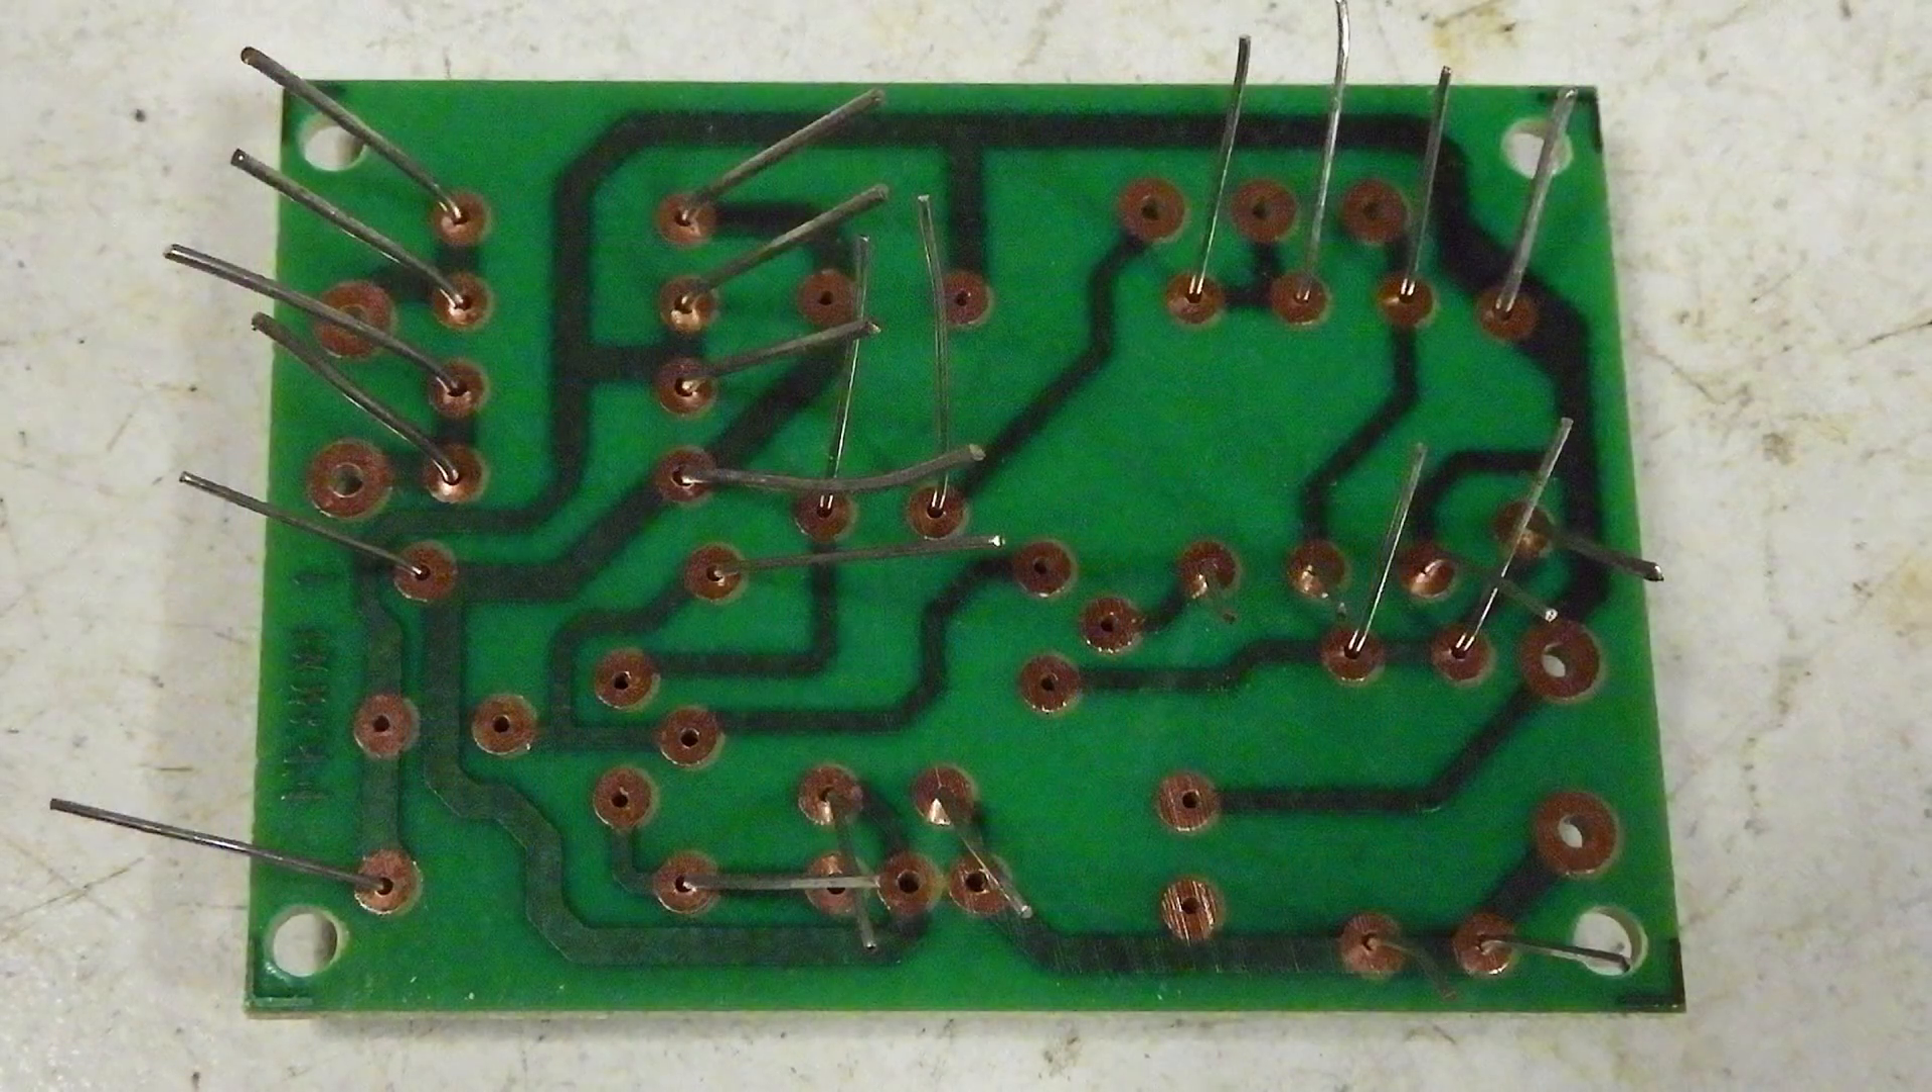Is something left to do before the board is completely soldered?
Yes.